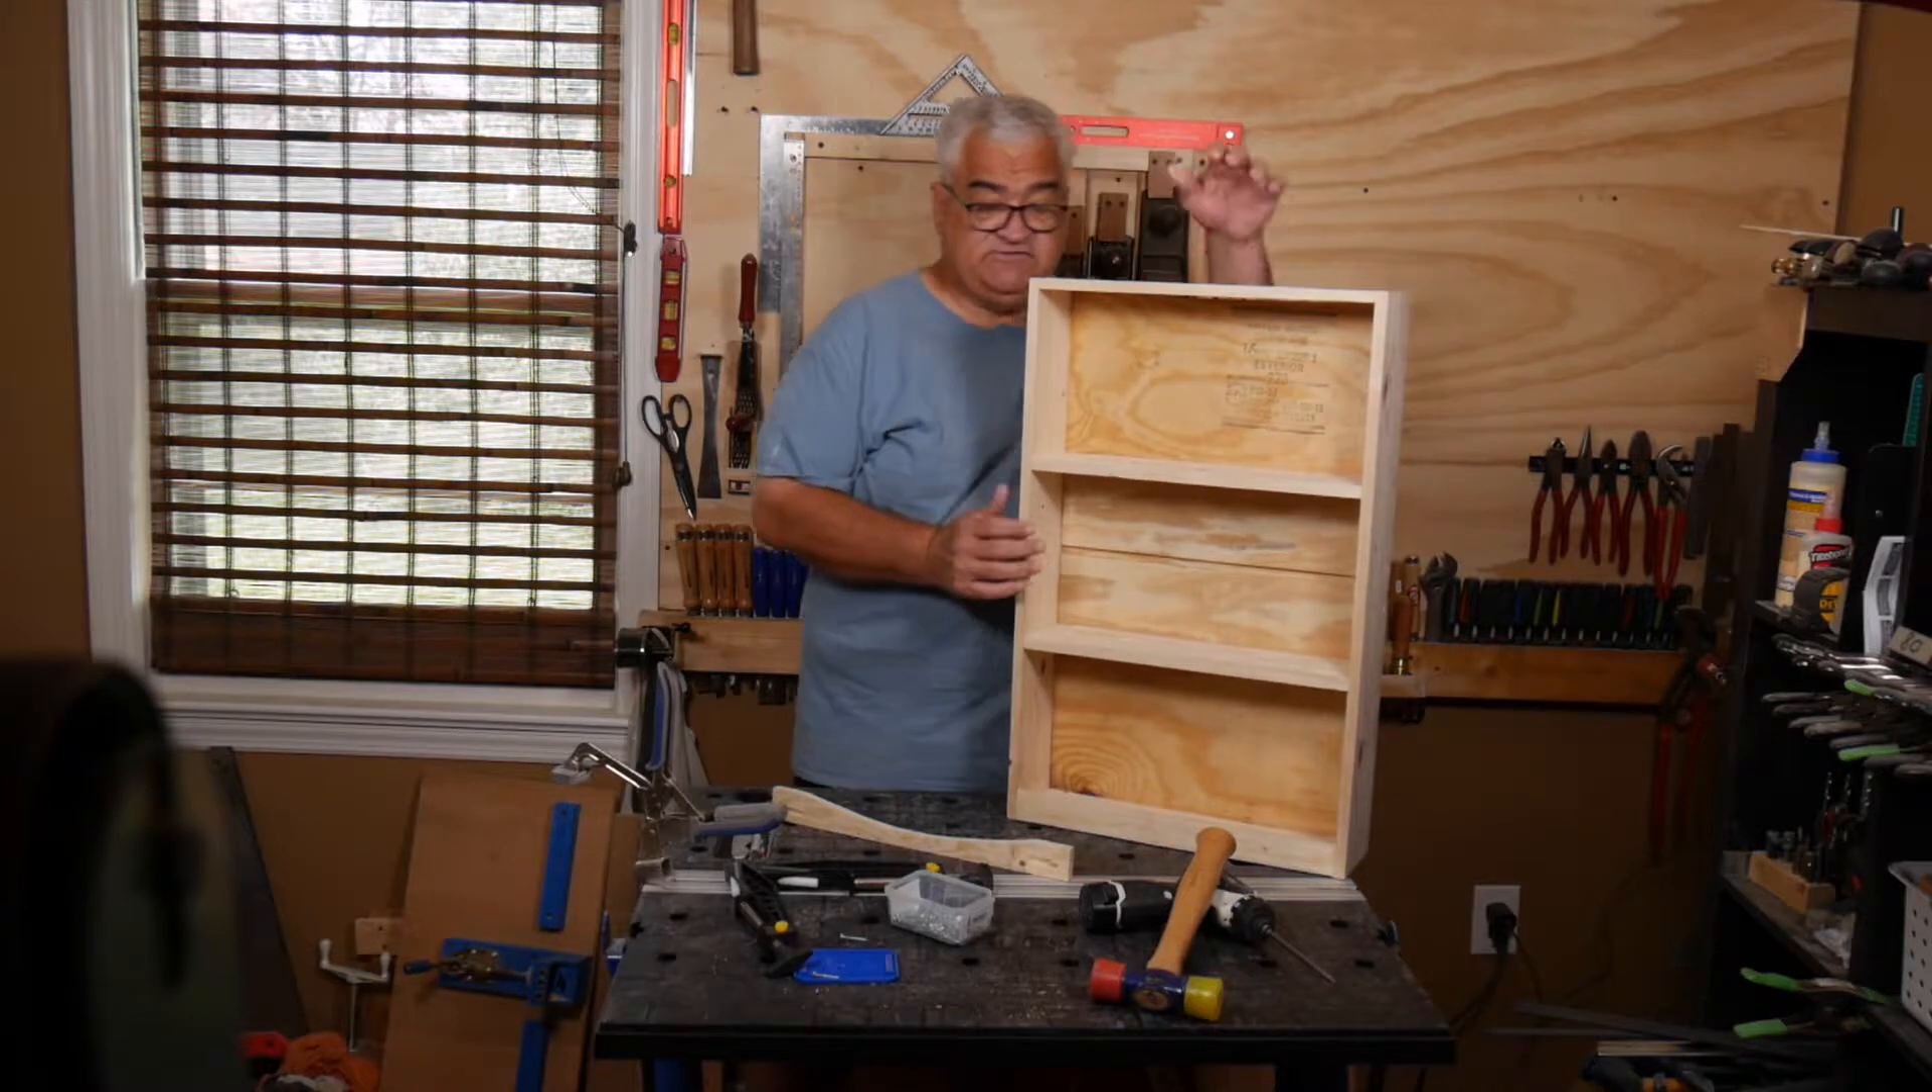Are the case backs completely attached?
Yes.